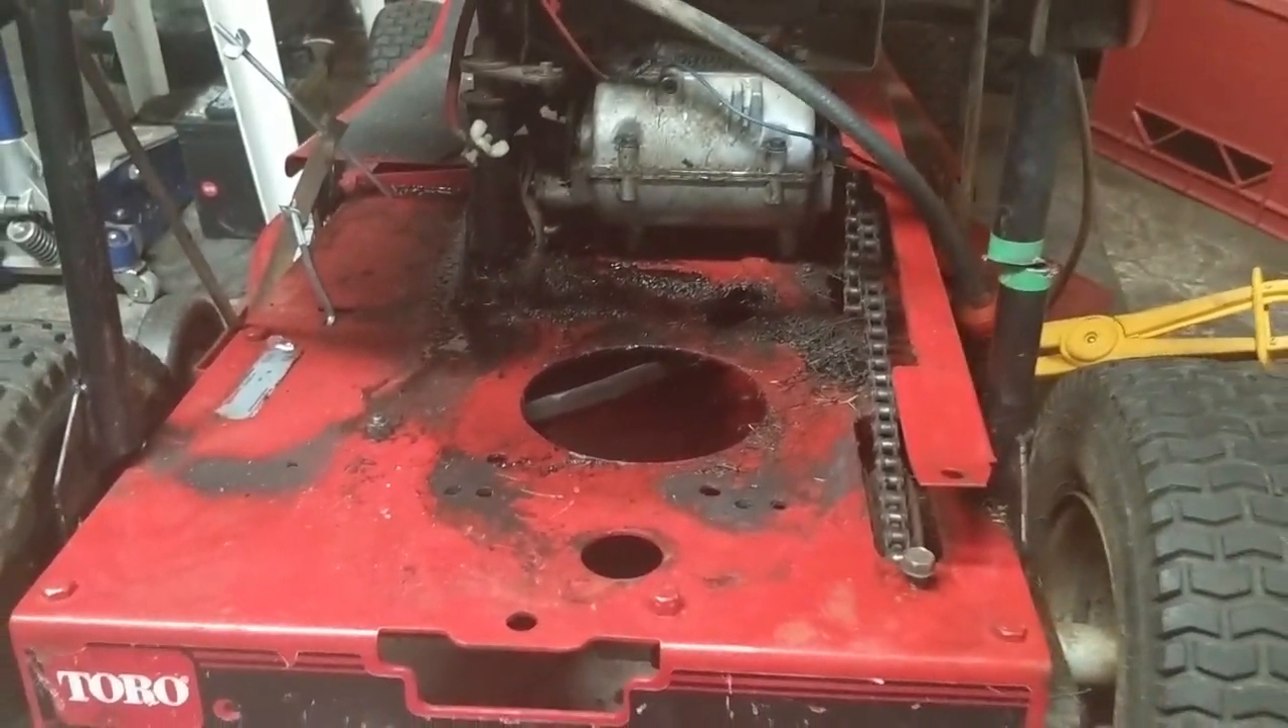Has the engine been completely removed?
Yes.